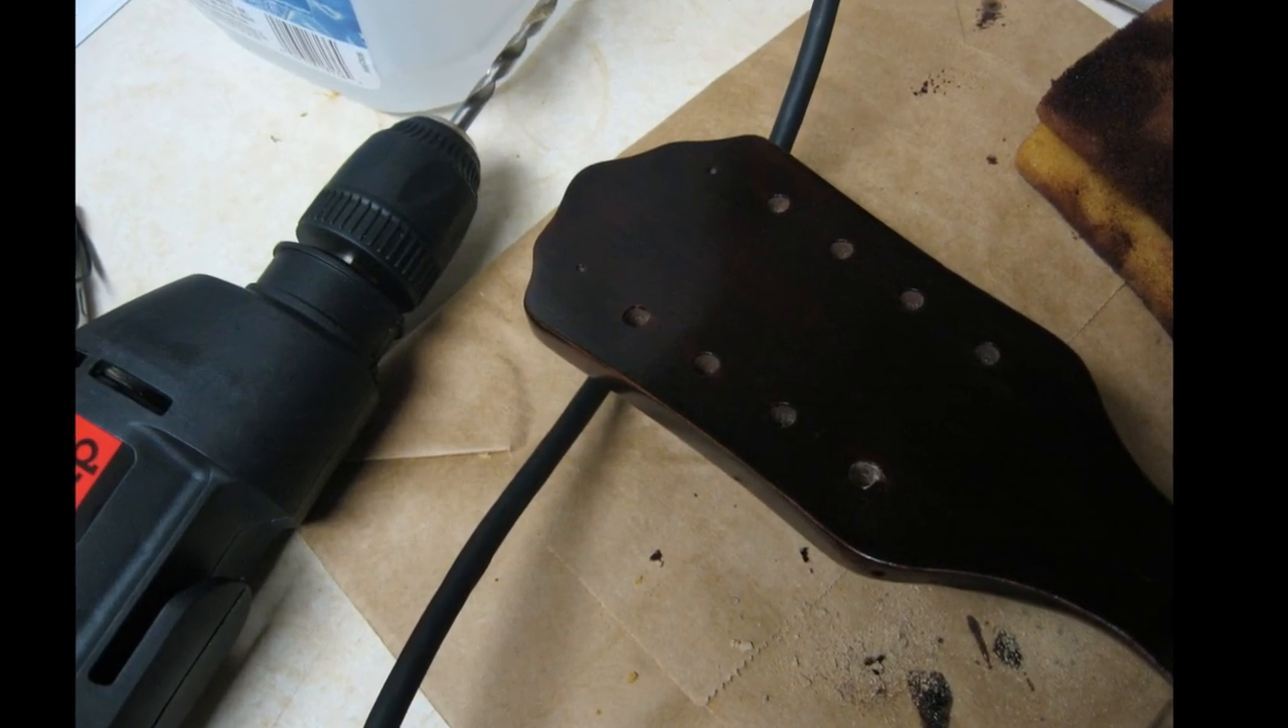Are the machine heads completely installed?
No.